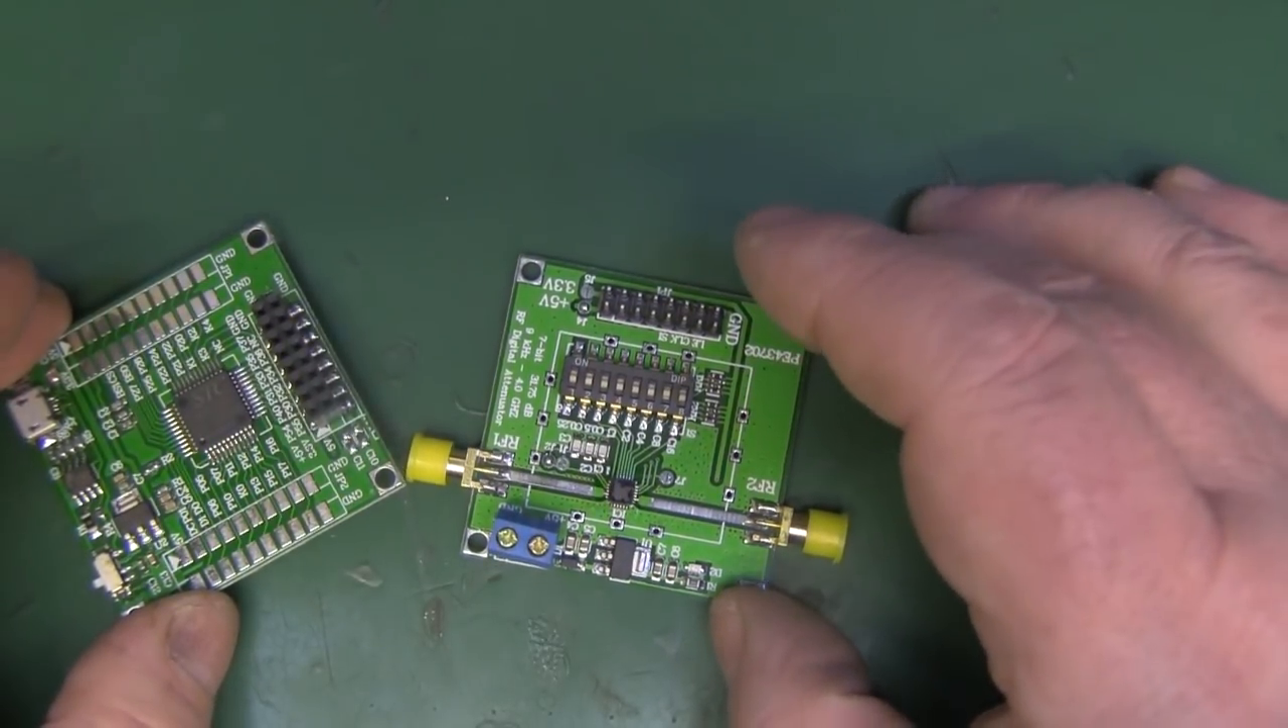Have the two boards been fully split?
Yes.